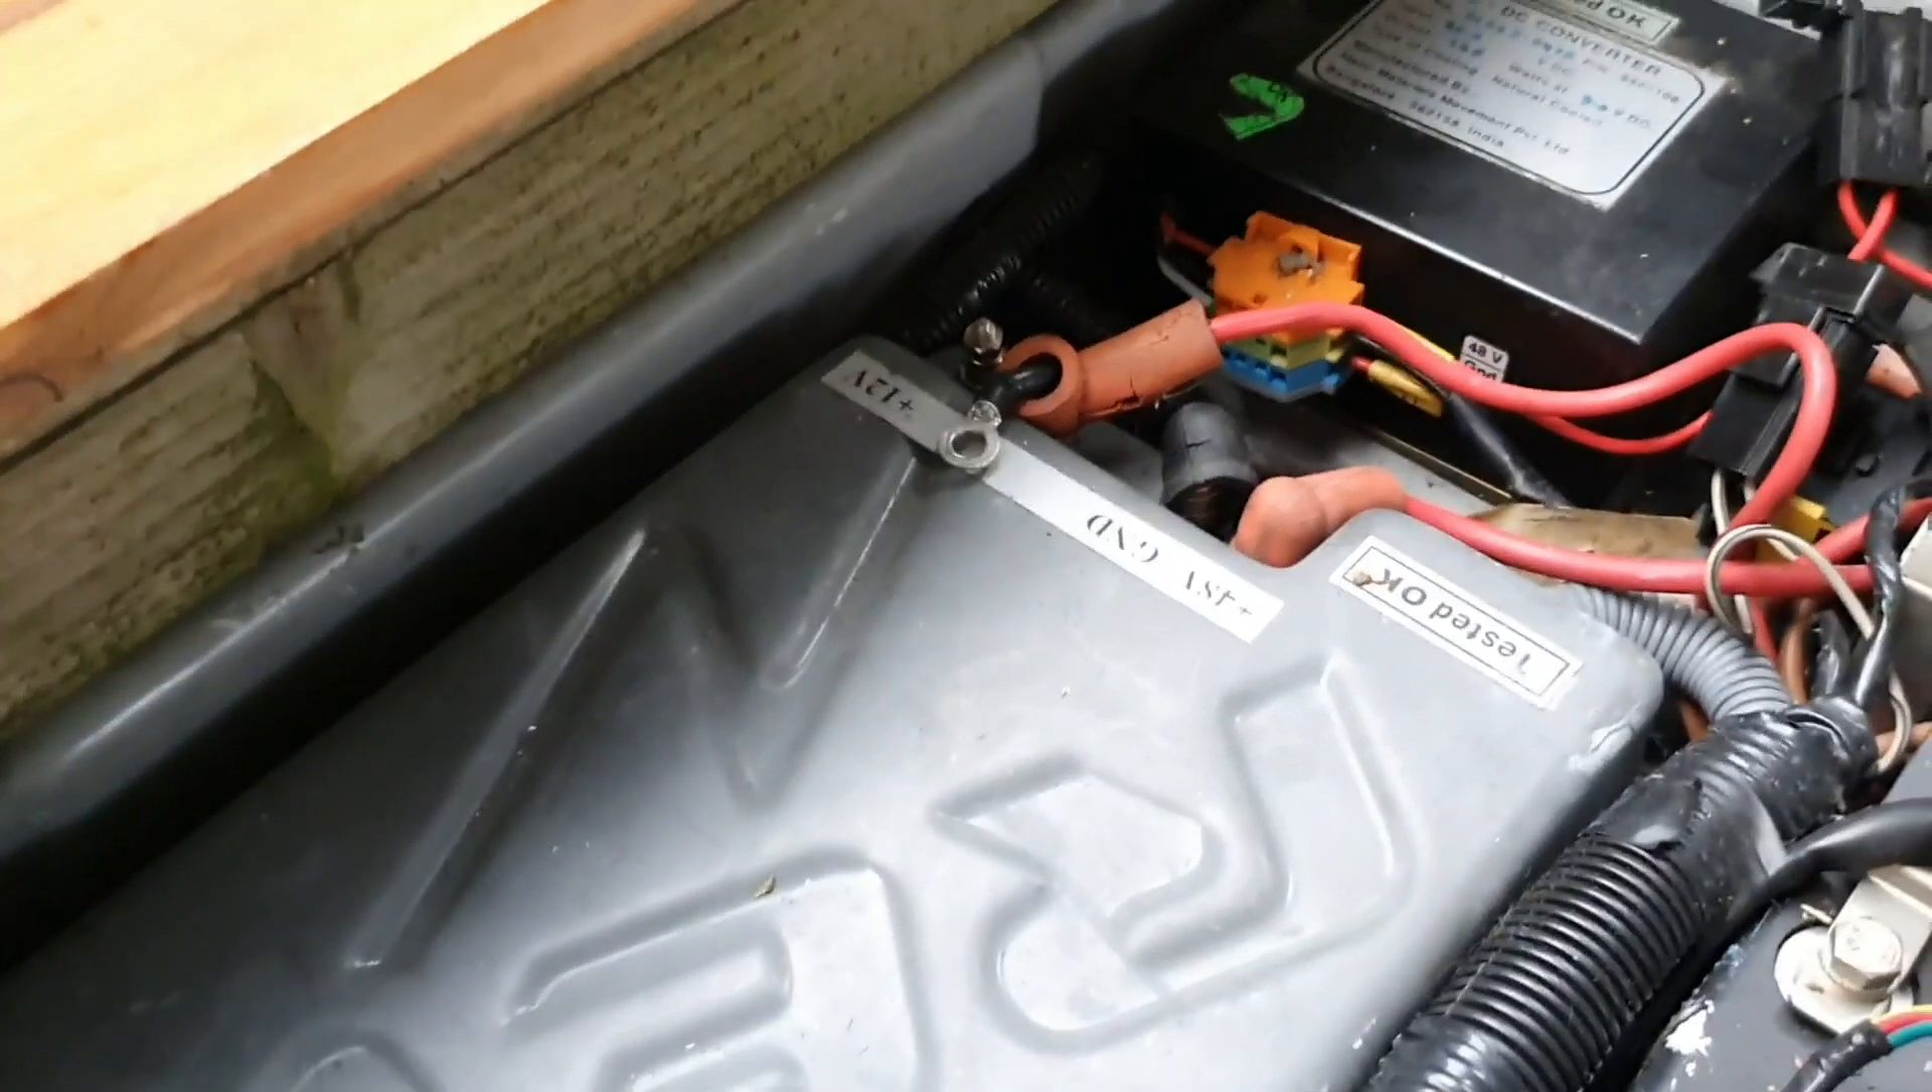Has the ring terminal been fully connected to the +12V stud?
No.